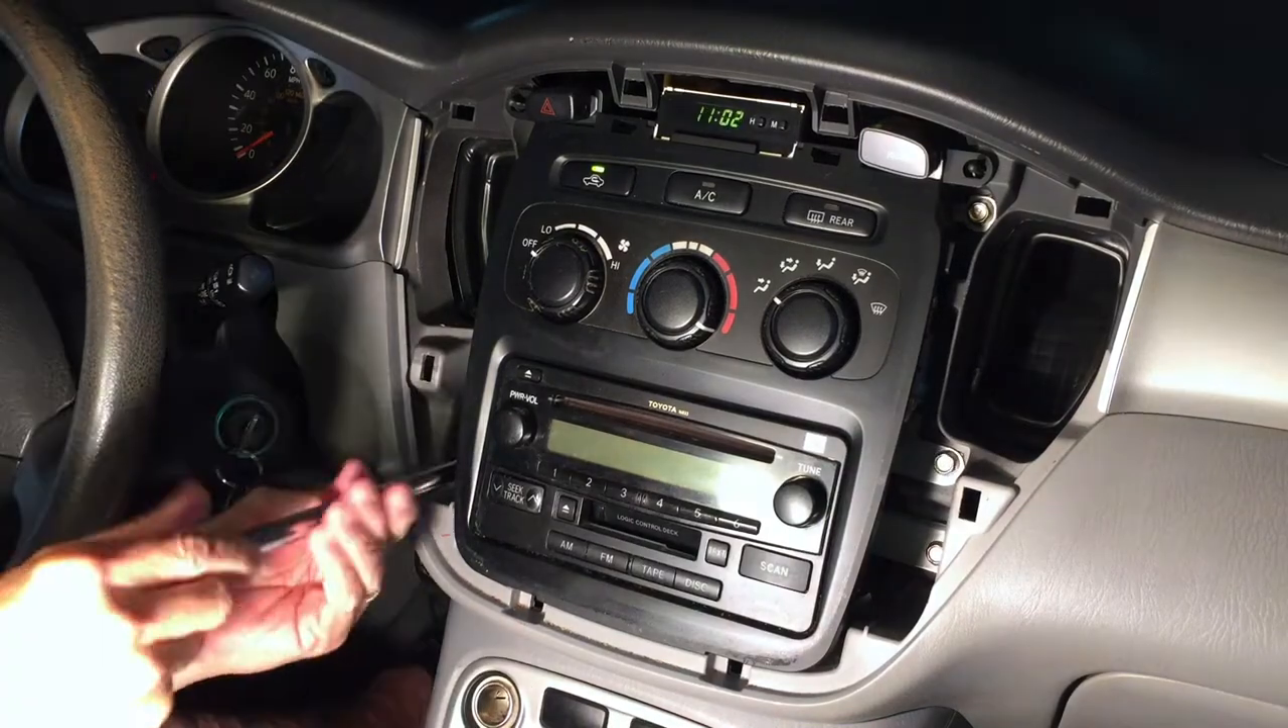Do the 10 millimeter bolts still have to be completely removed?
Yes.